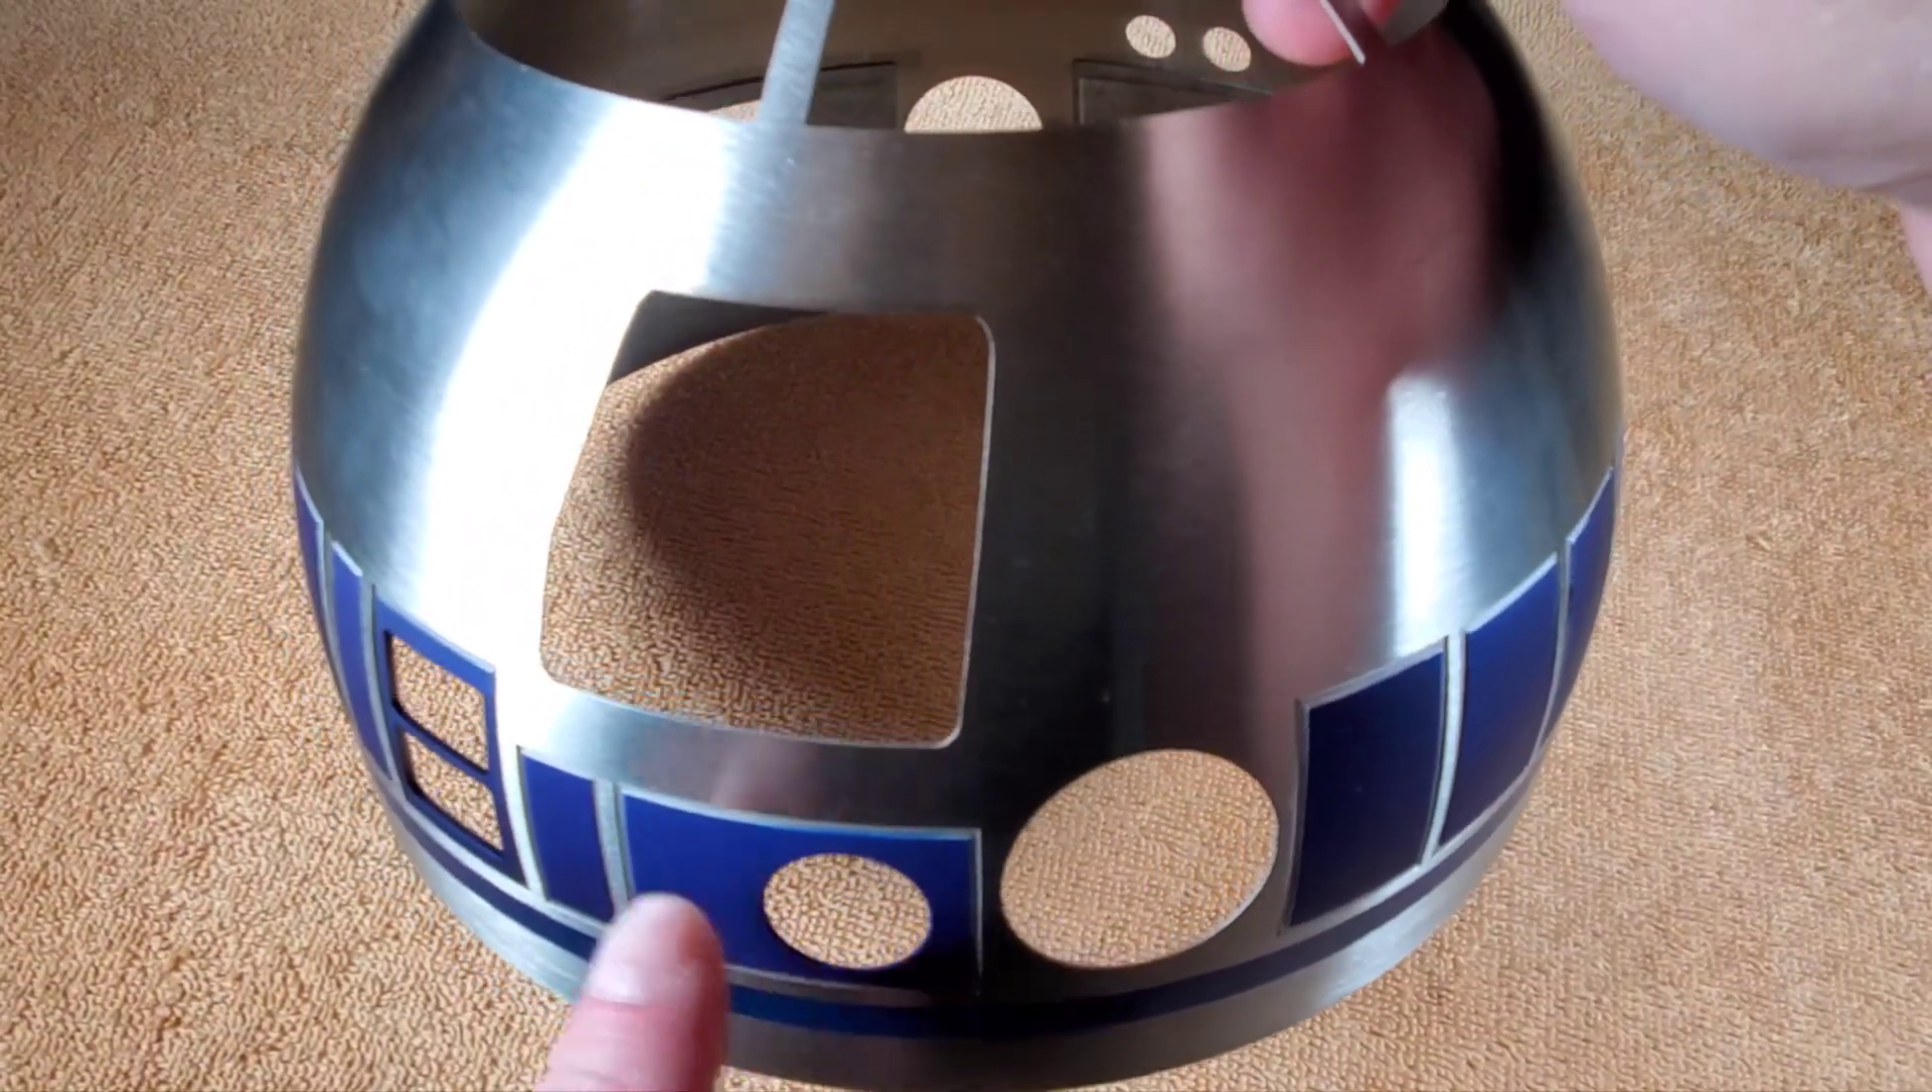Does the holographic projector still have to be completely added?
Yes.